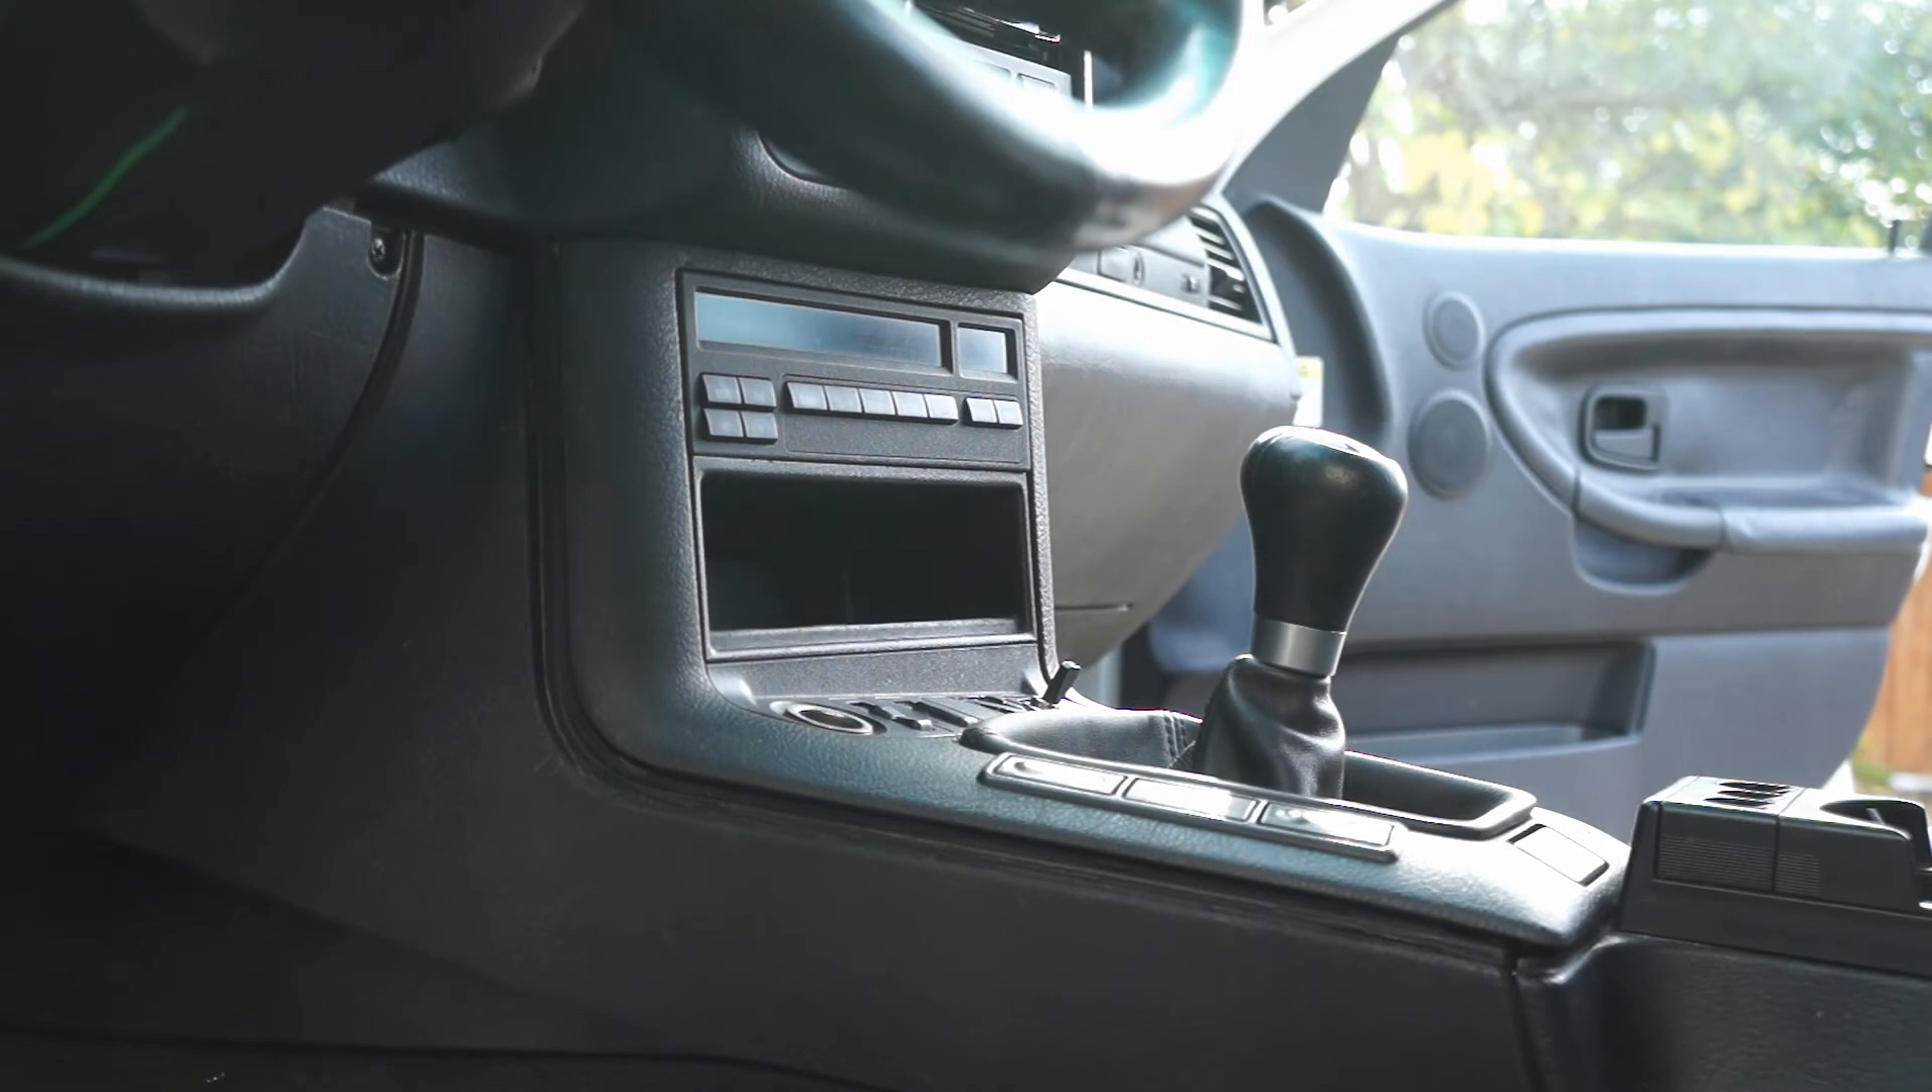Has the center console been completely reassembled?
Yes.